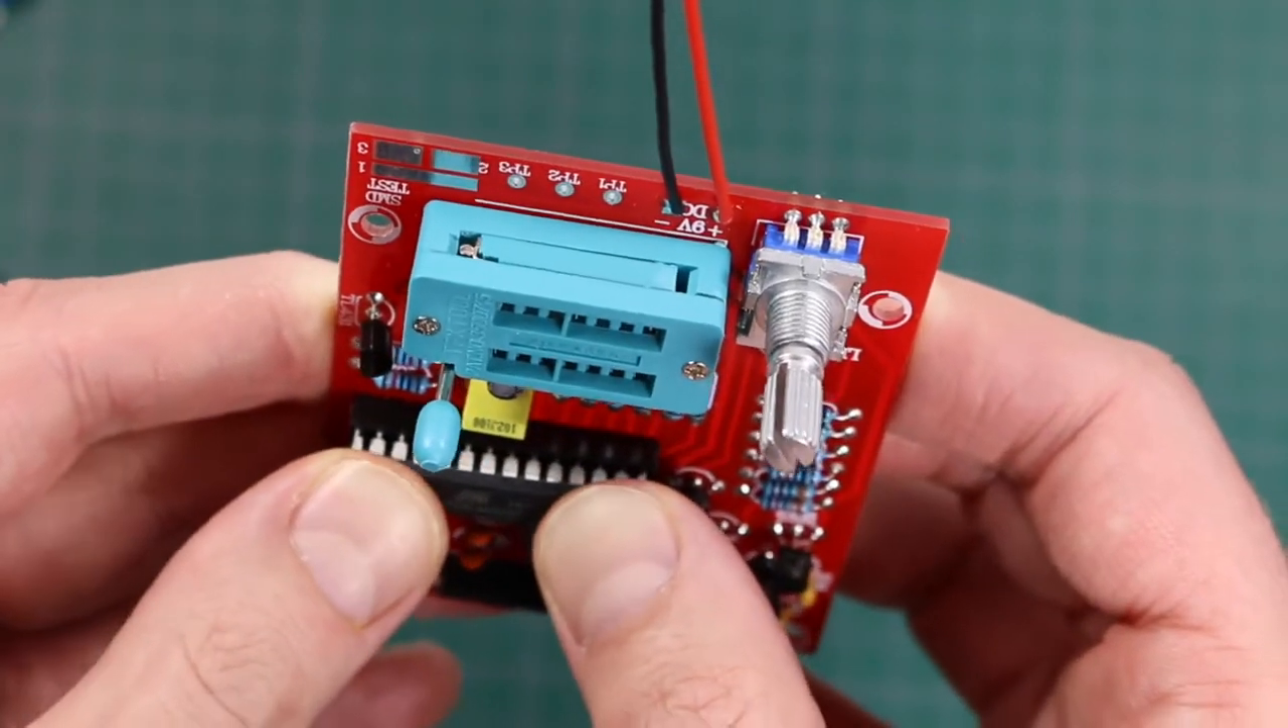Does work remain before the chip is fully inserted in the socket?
Yes.